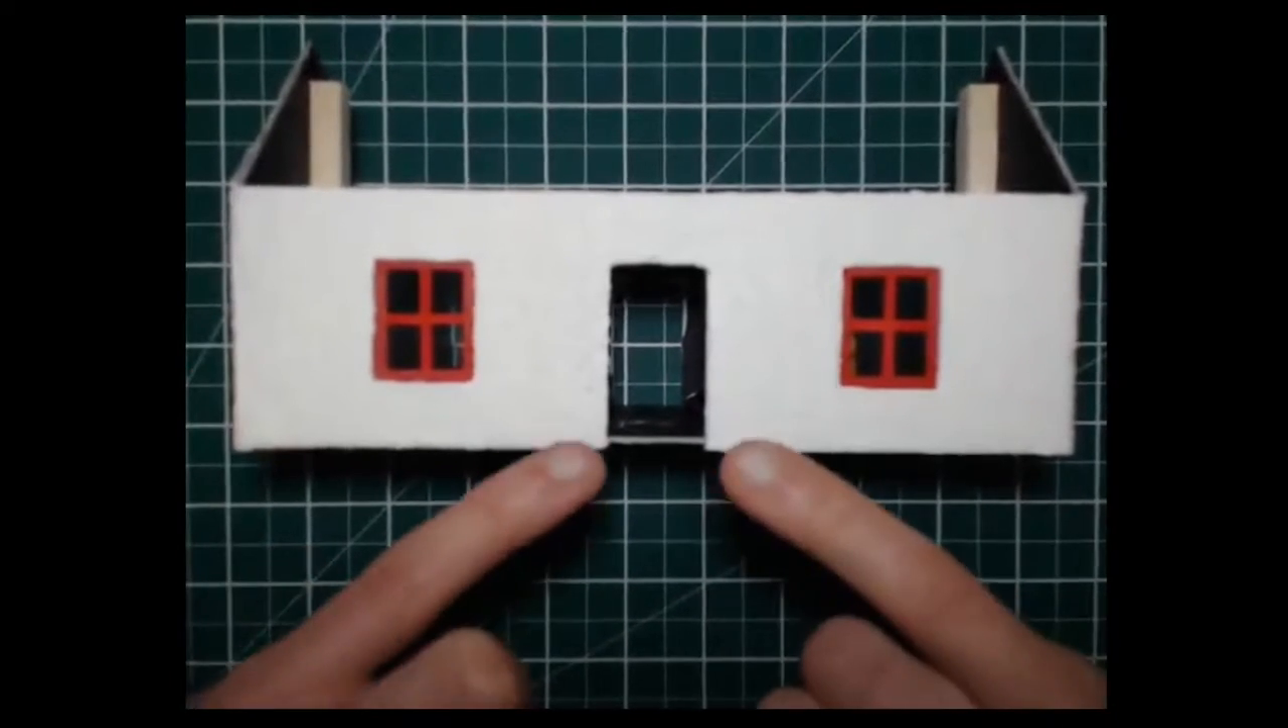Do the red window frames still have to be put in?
No.